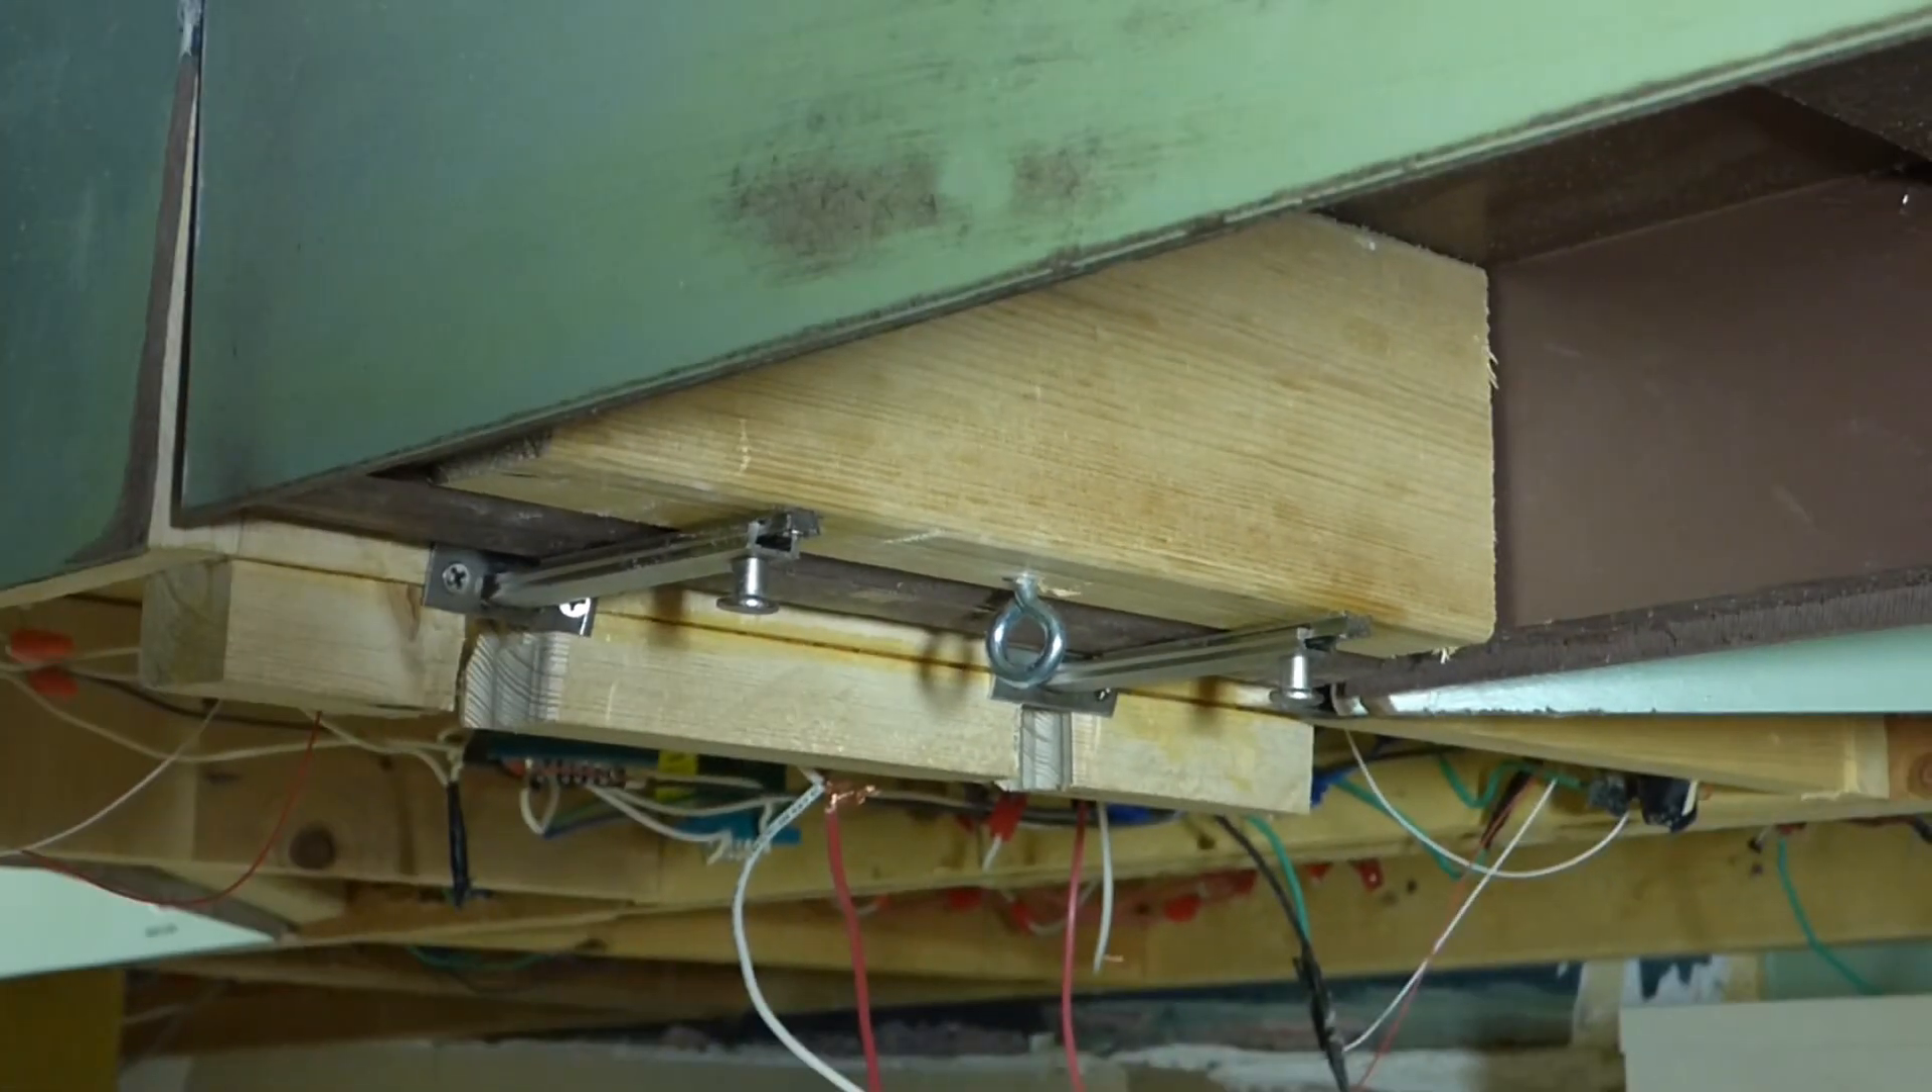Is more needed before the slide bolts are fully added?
No.